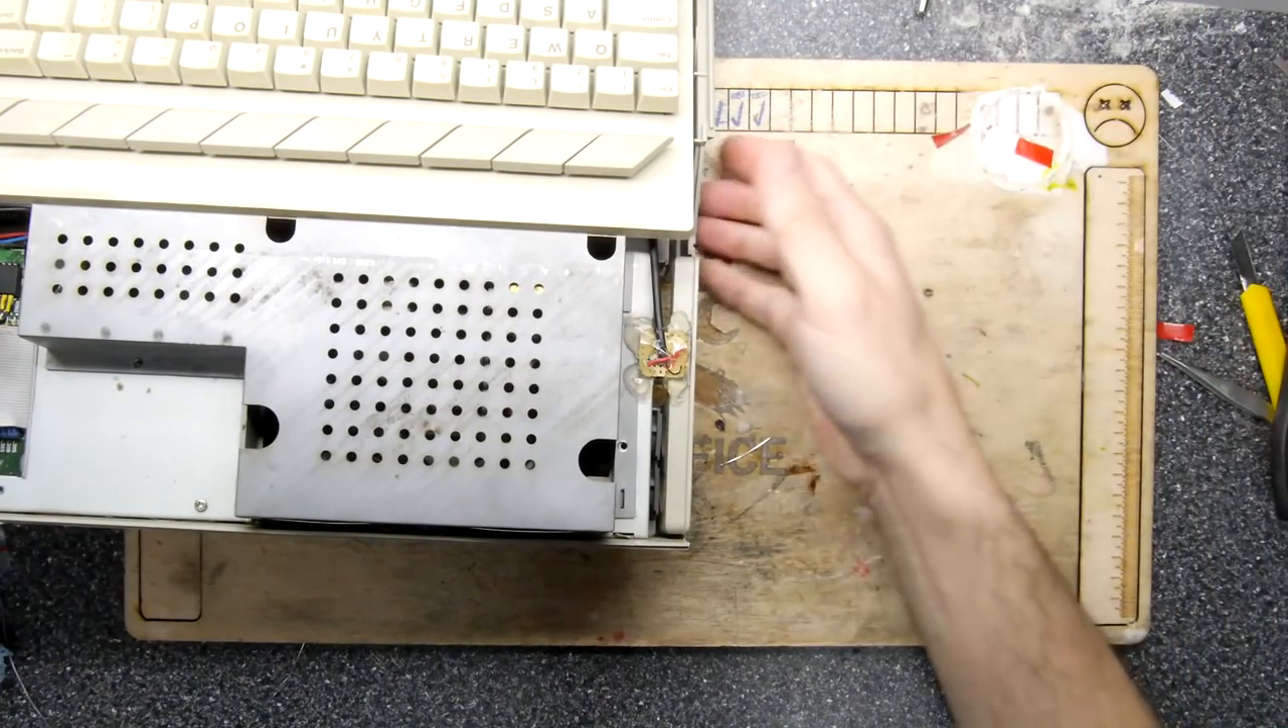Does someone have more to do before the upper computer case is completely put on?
Yes.